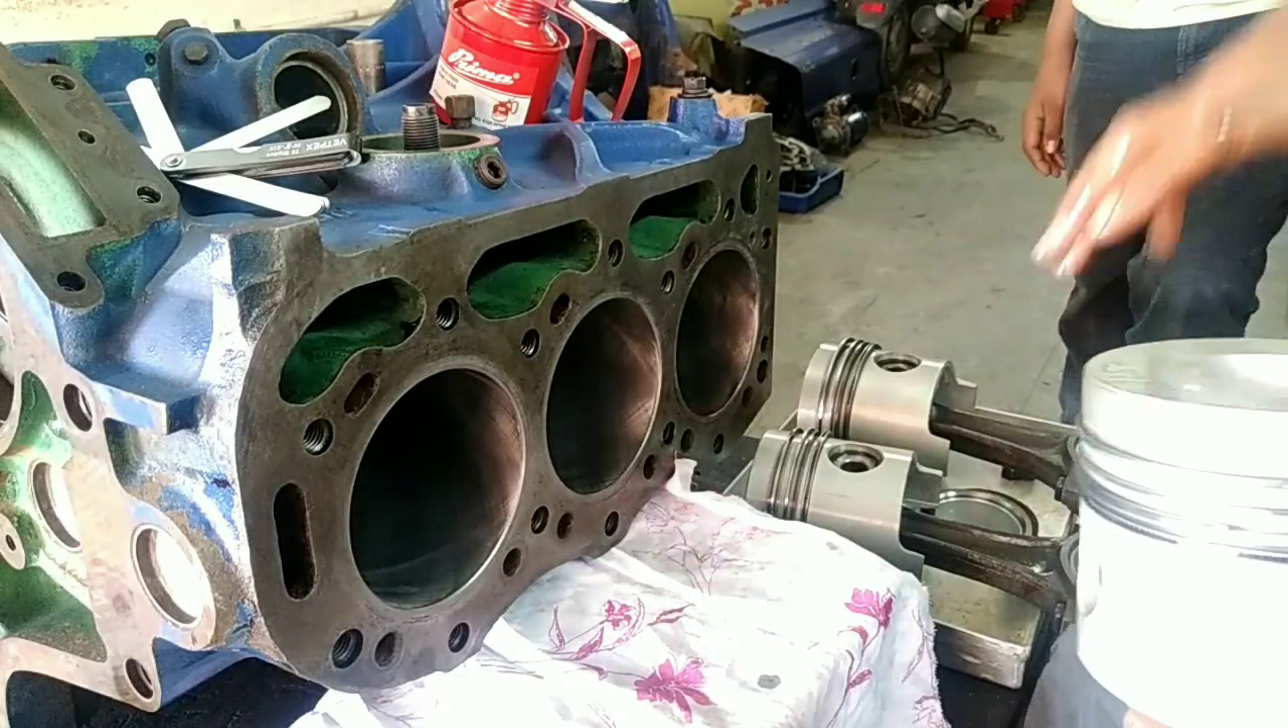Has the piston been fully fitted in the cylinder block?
No.